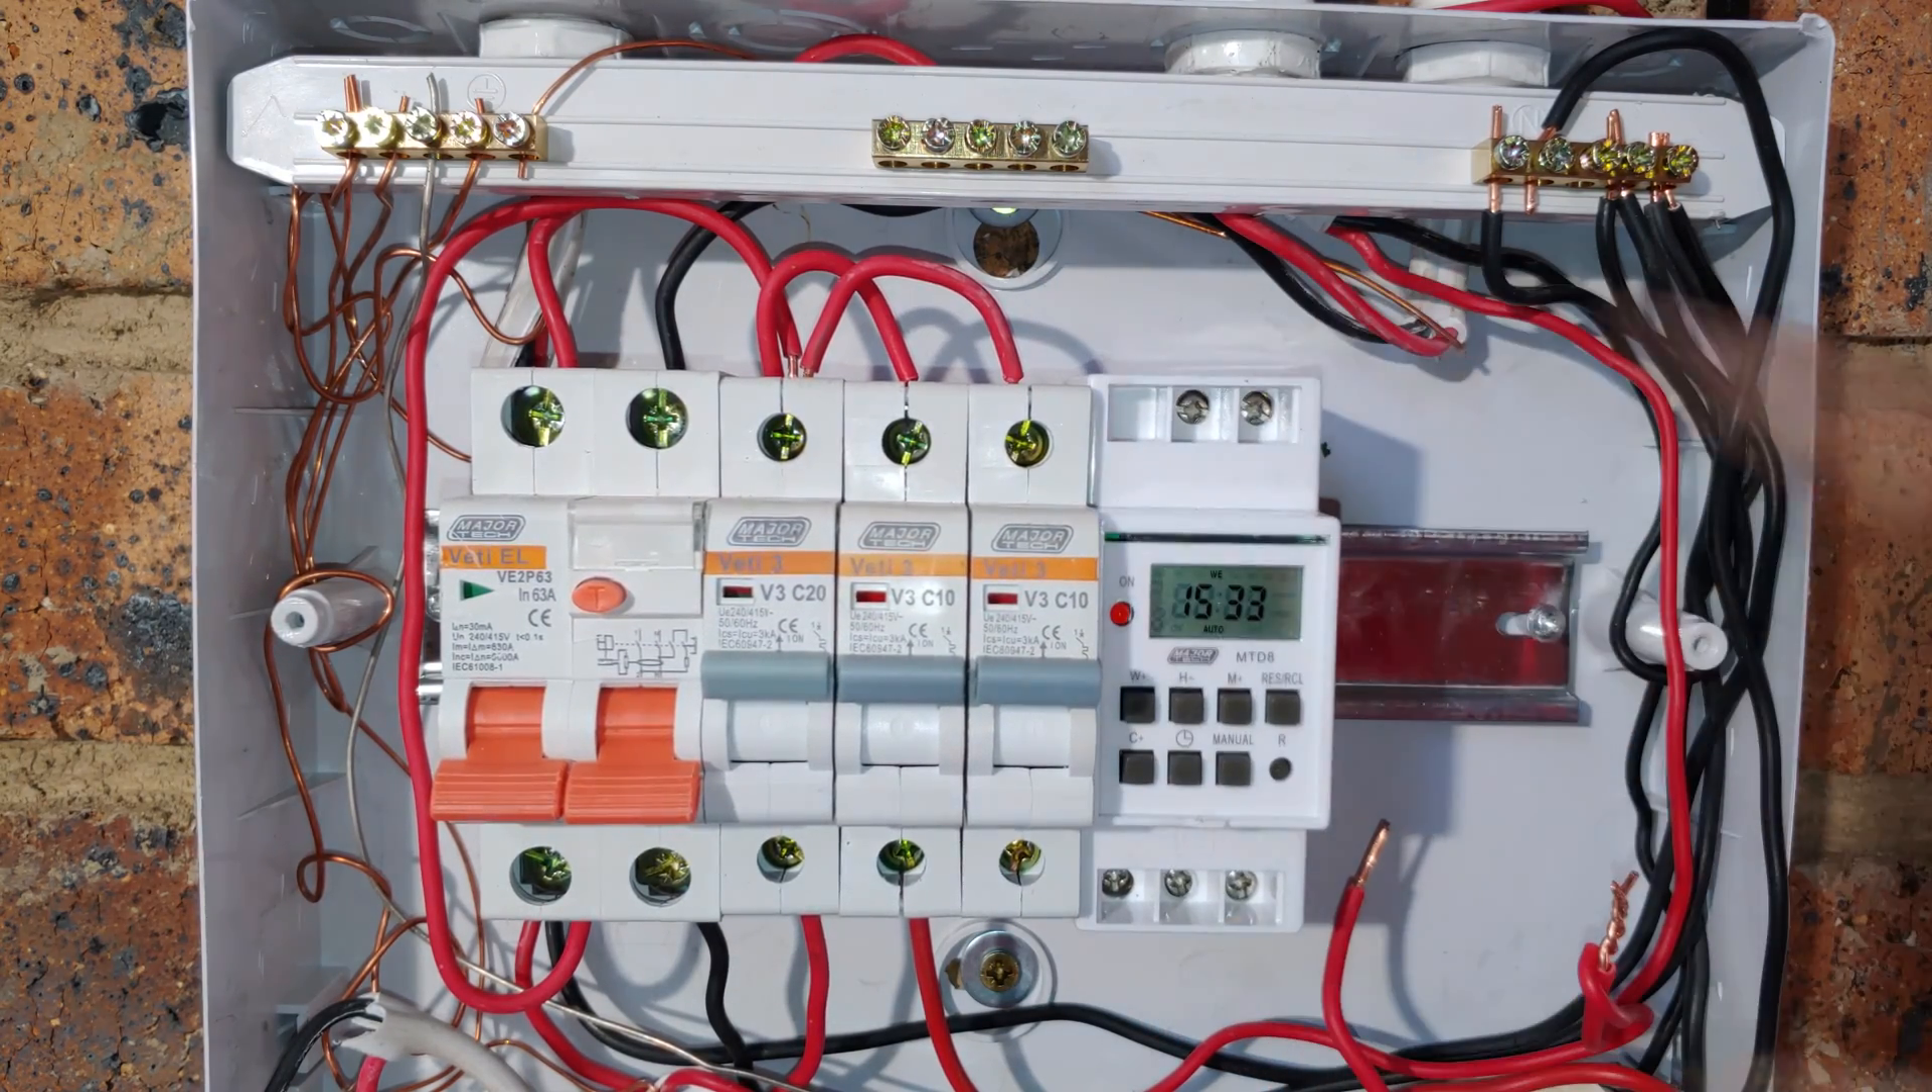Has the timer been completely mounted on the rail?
Yes.